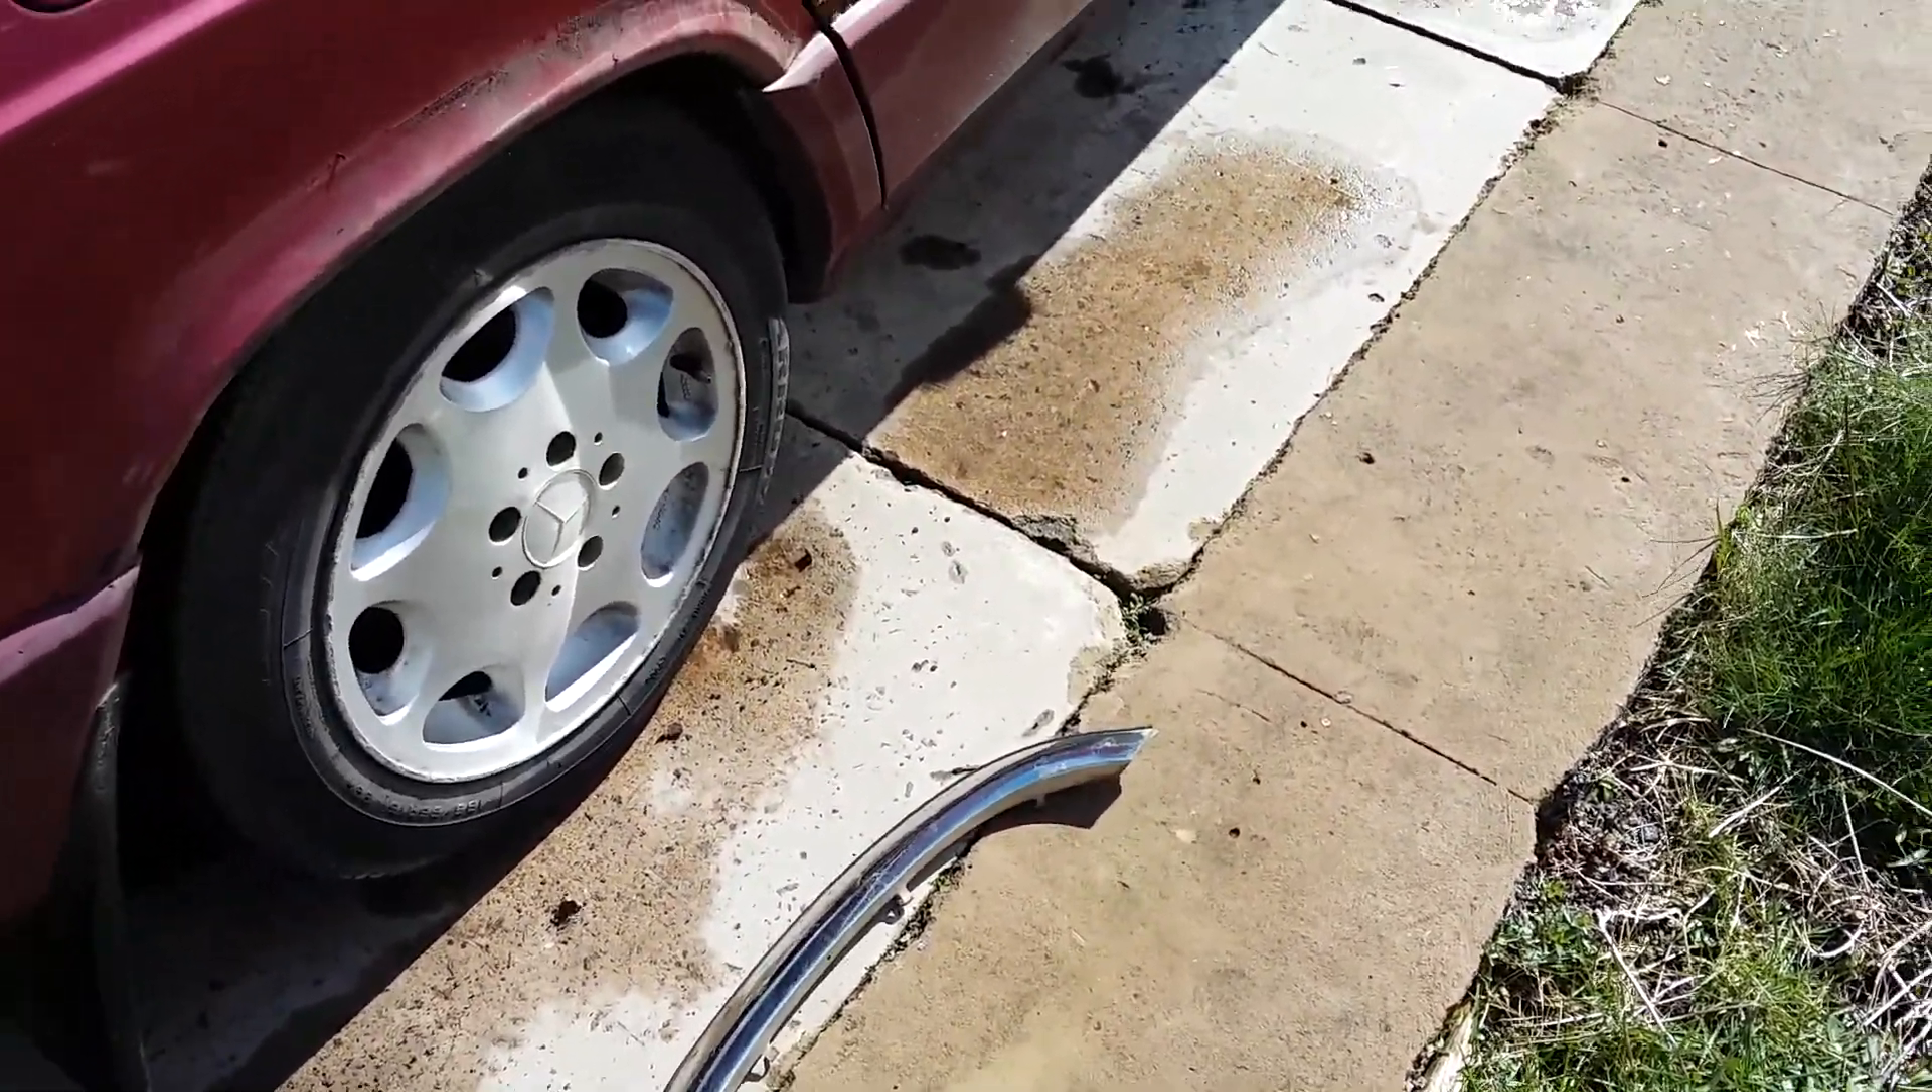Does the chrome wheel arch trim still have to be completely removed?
No.